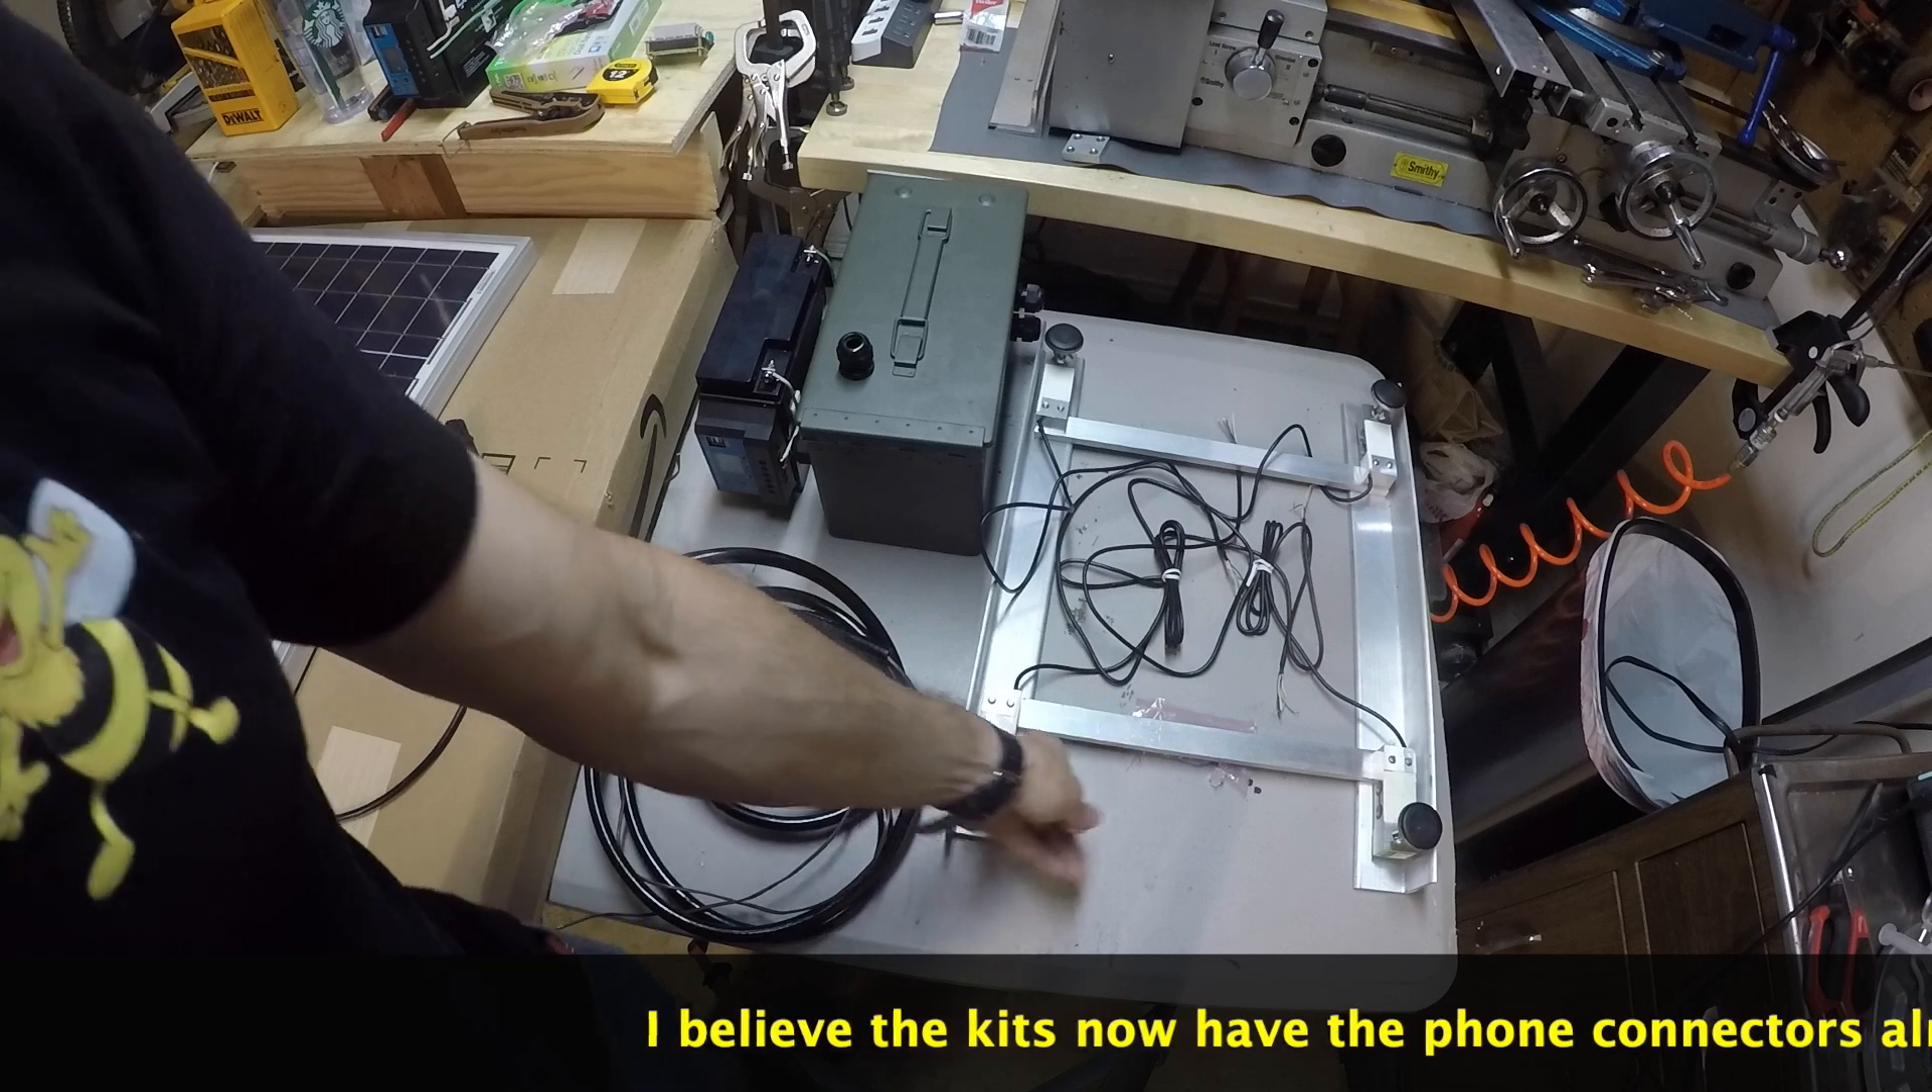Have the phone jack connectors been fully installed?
No.